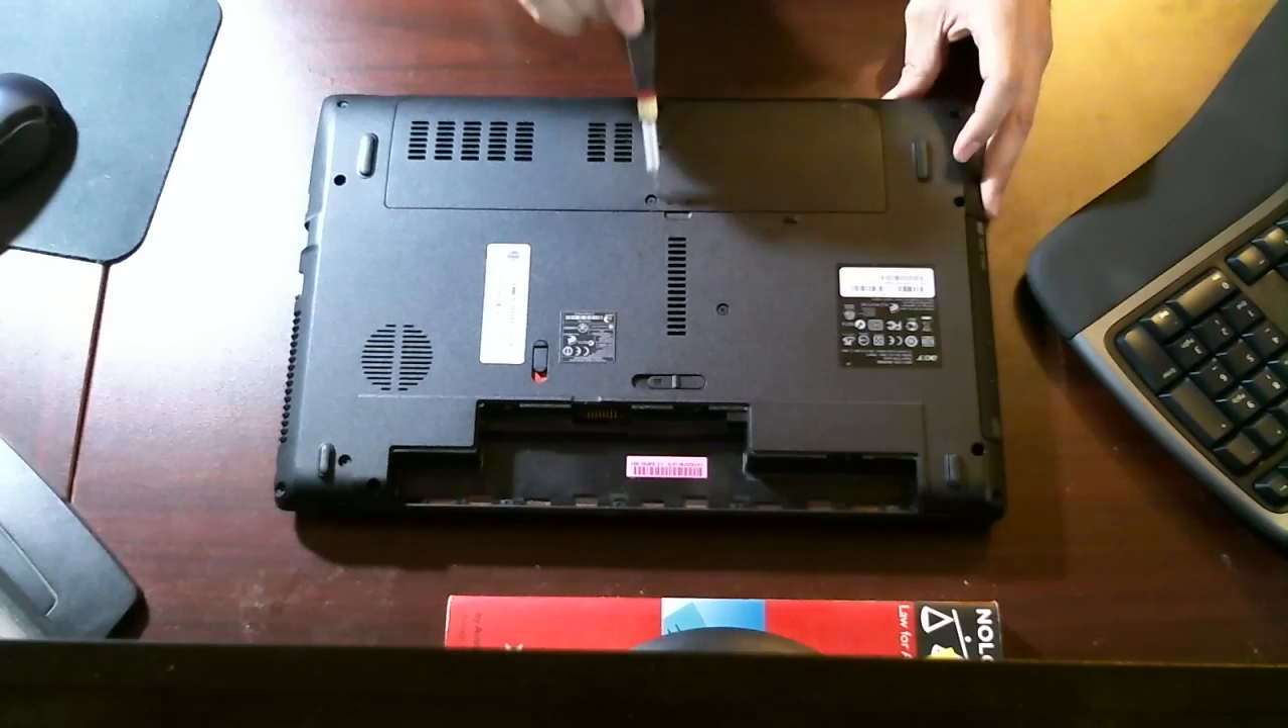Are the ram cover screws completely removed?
No.